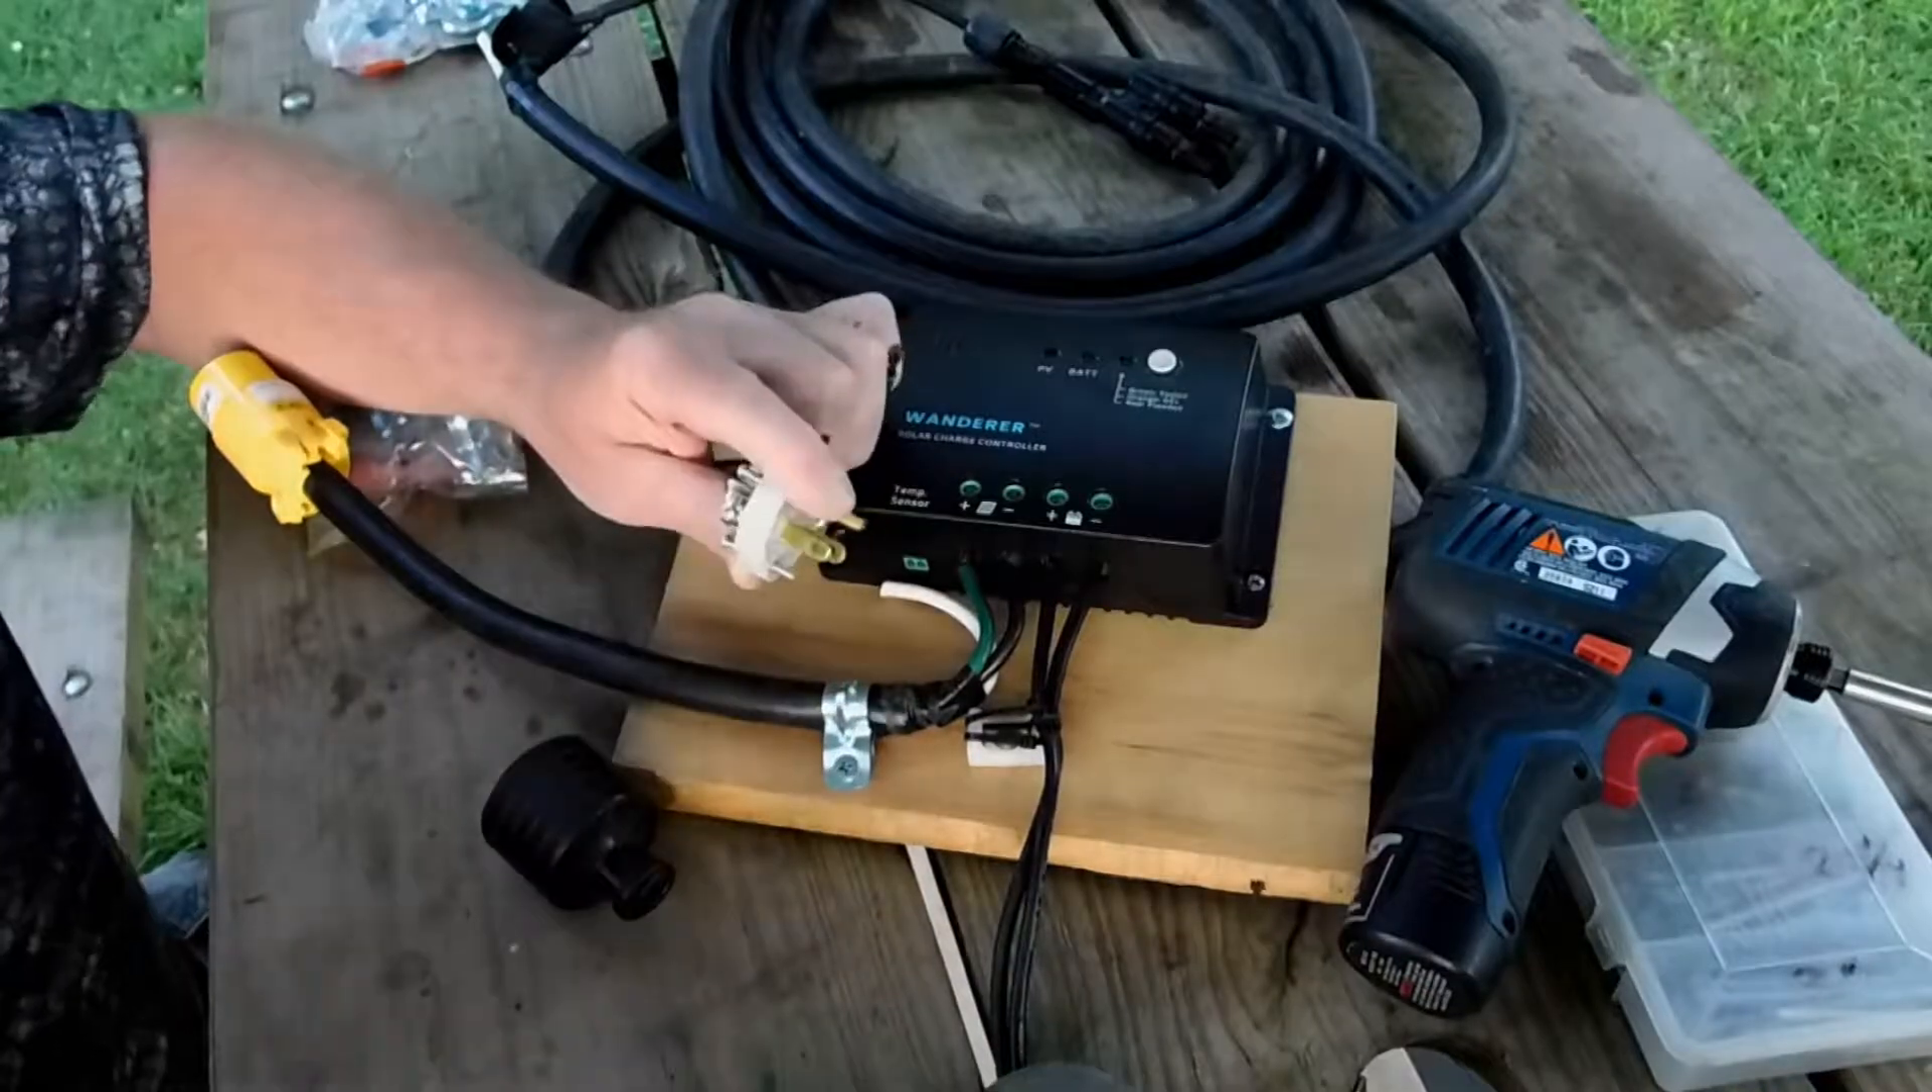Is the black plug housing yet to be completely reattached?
Yes.